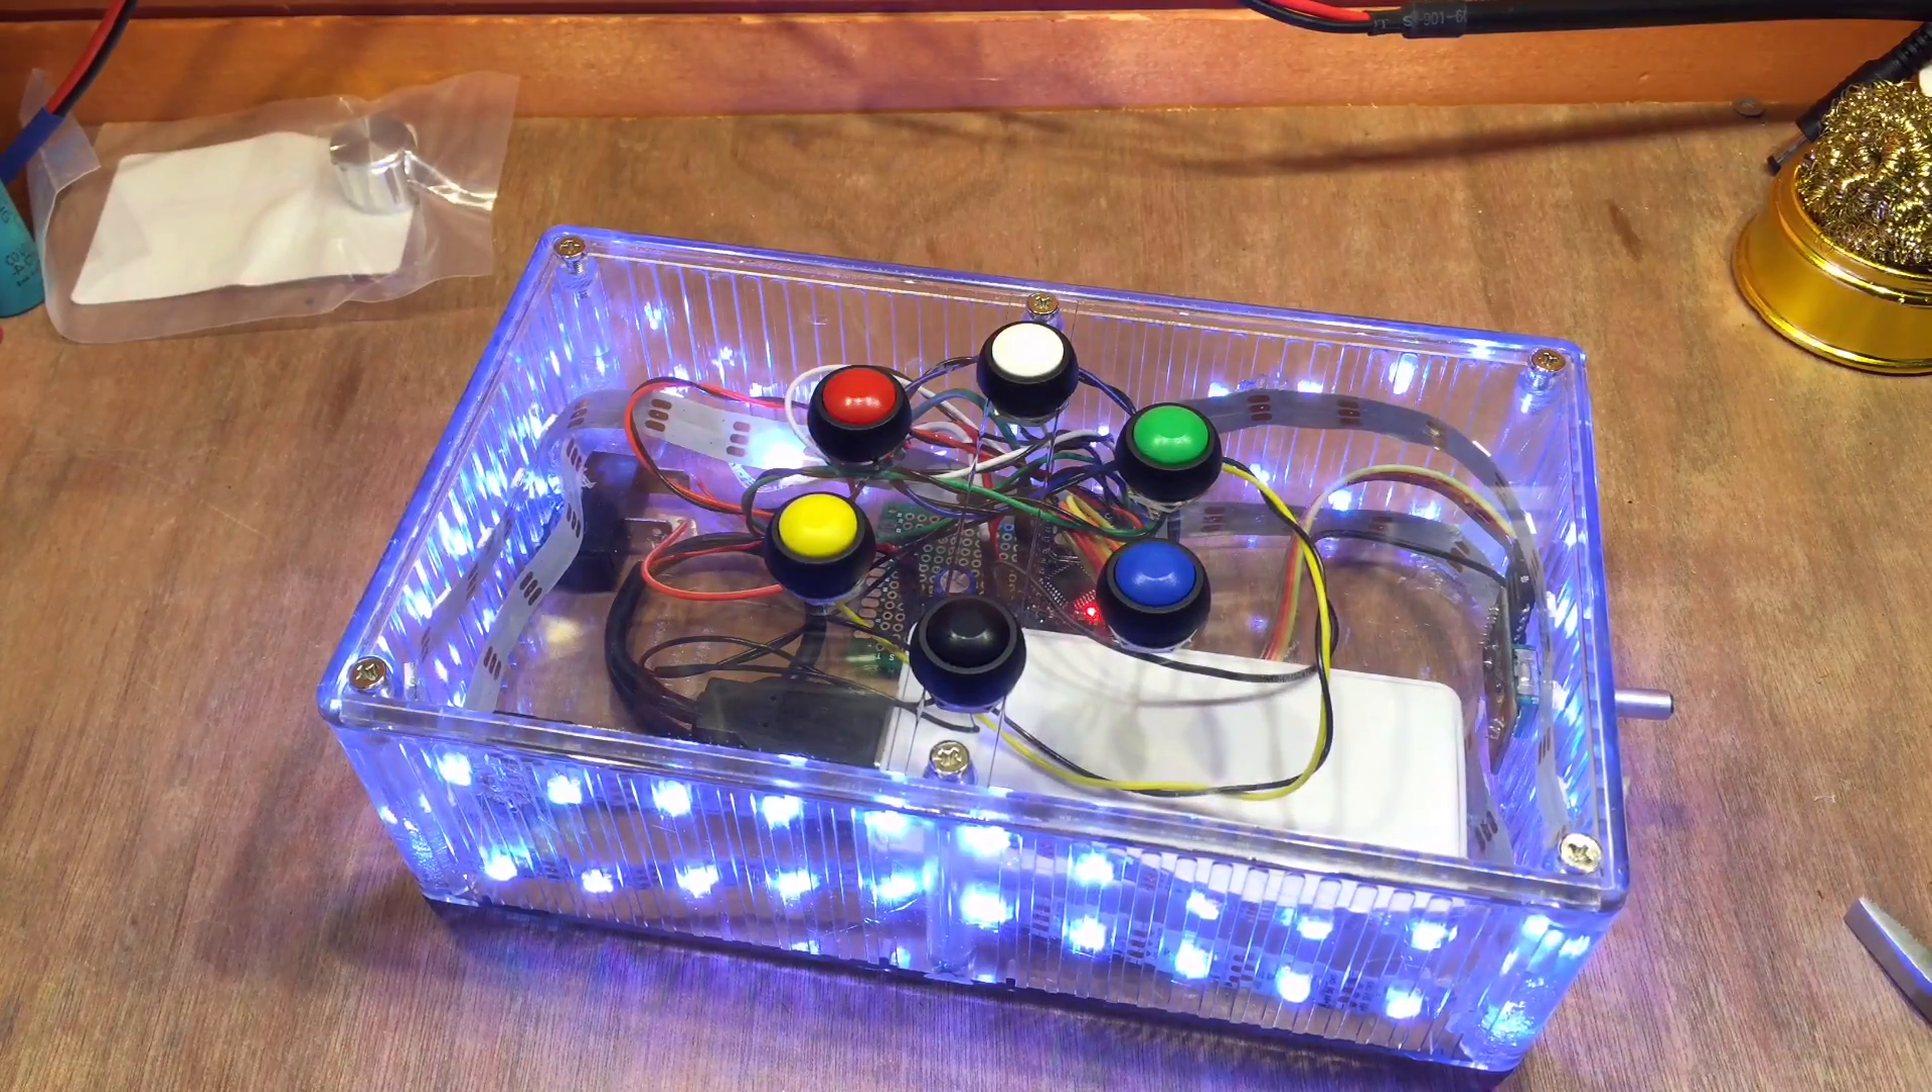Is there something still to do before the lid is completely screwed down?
No.